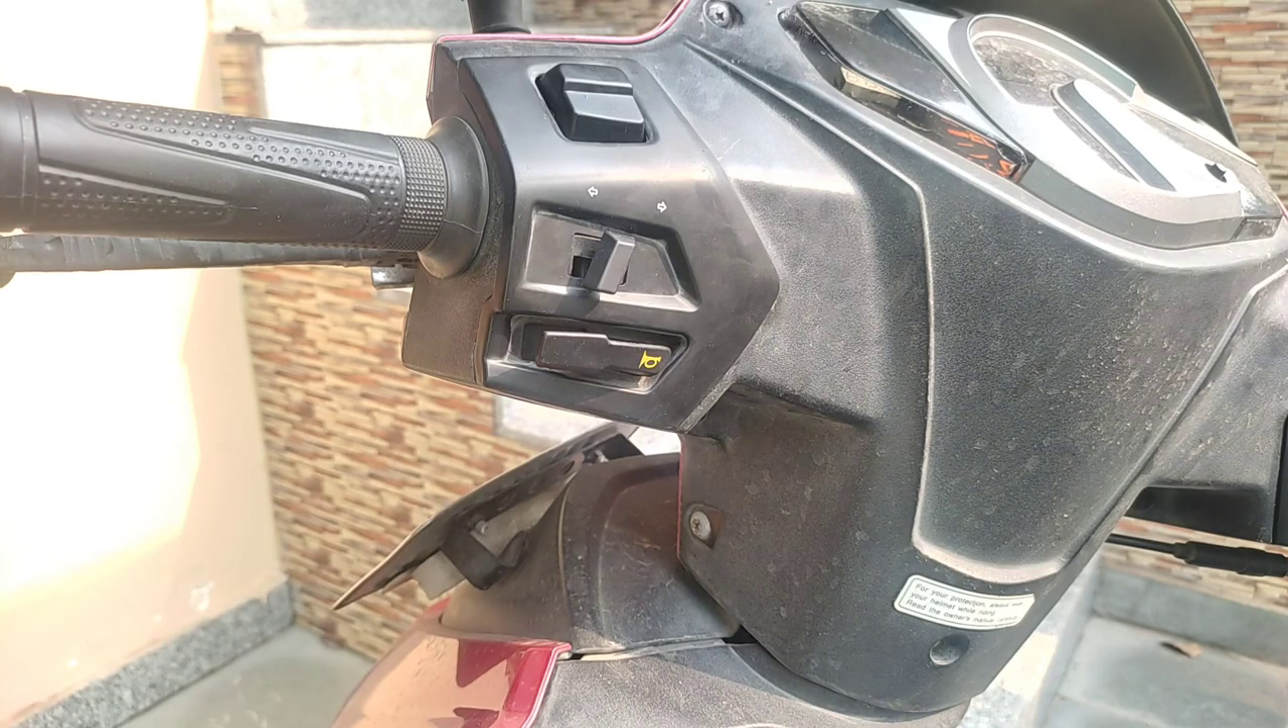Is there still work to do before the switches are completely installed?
No.